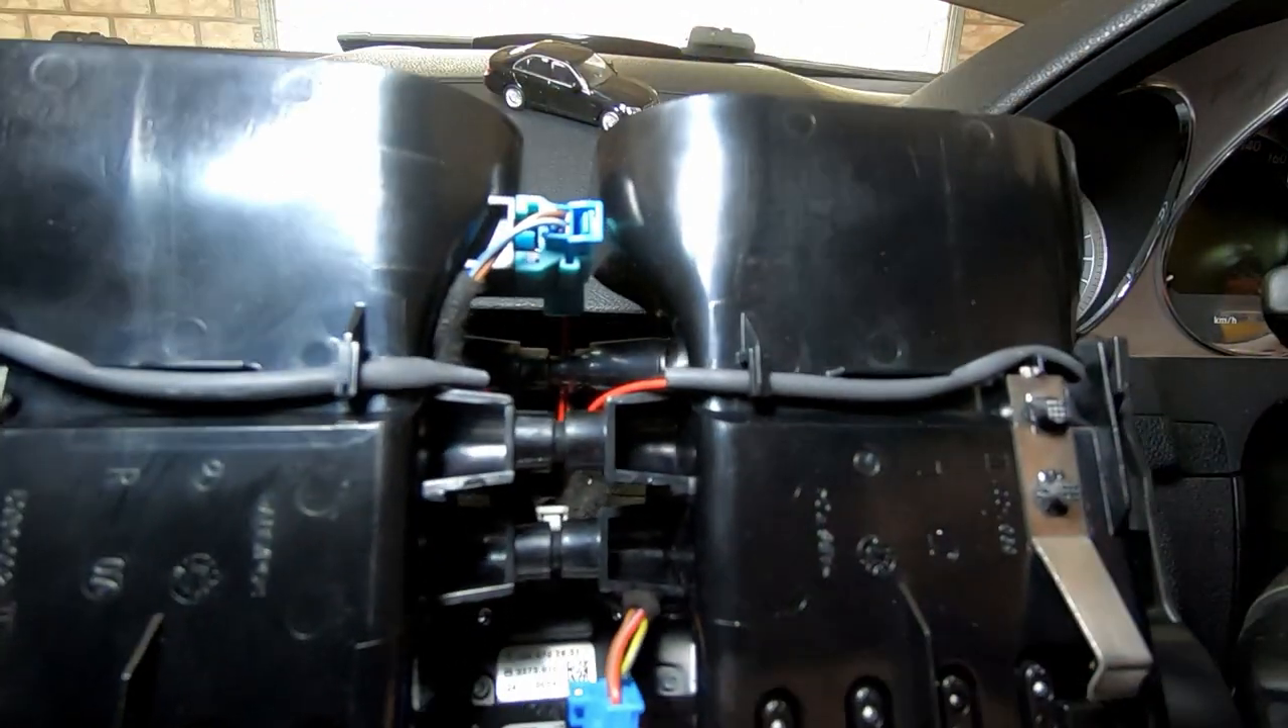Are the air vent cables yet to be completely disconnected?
Yes.